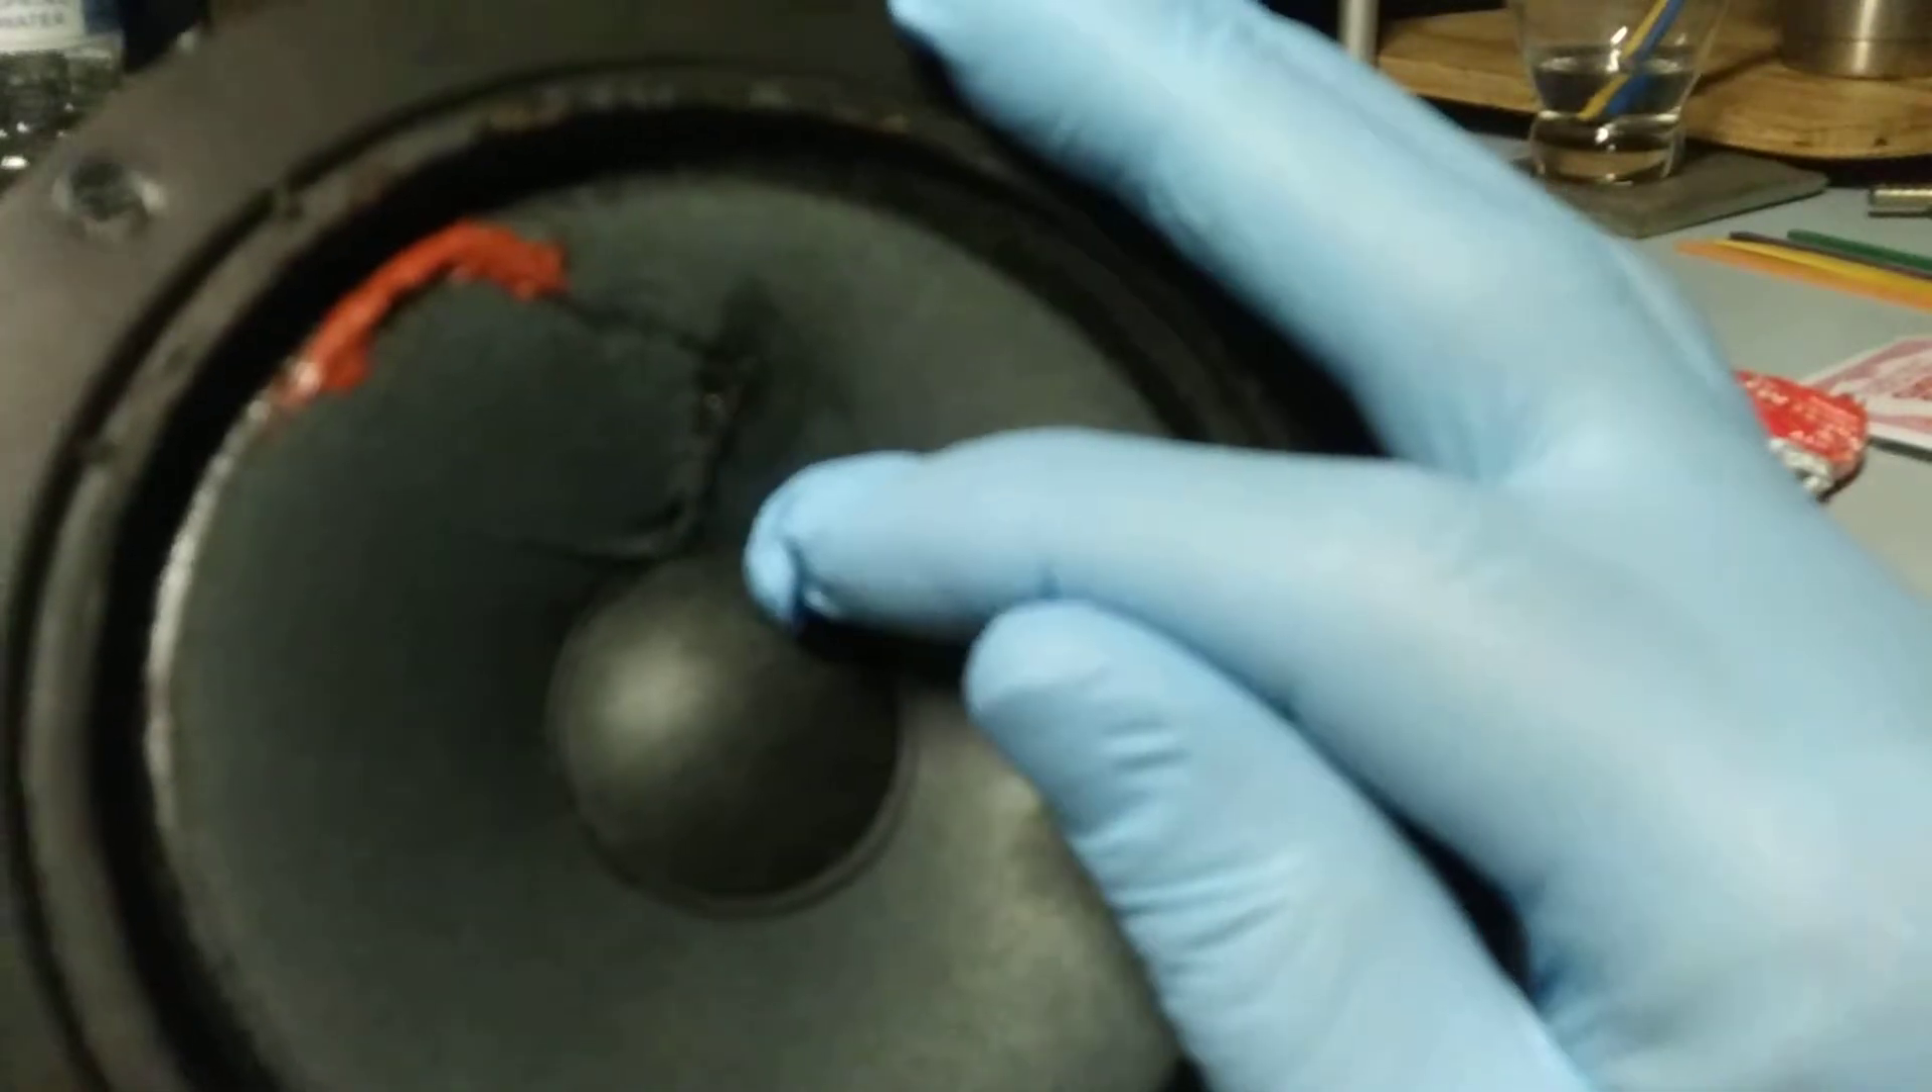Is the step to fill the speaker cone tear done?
No.